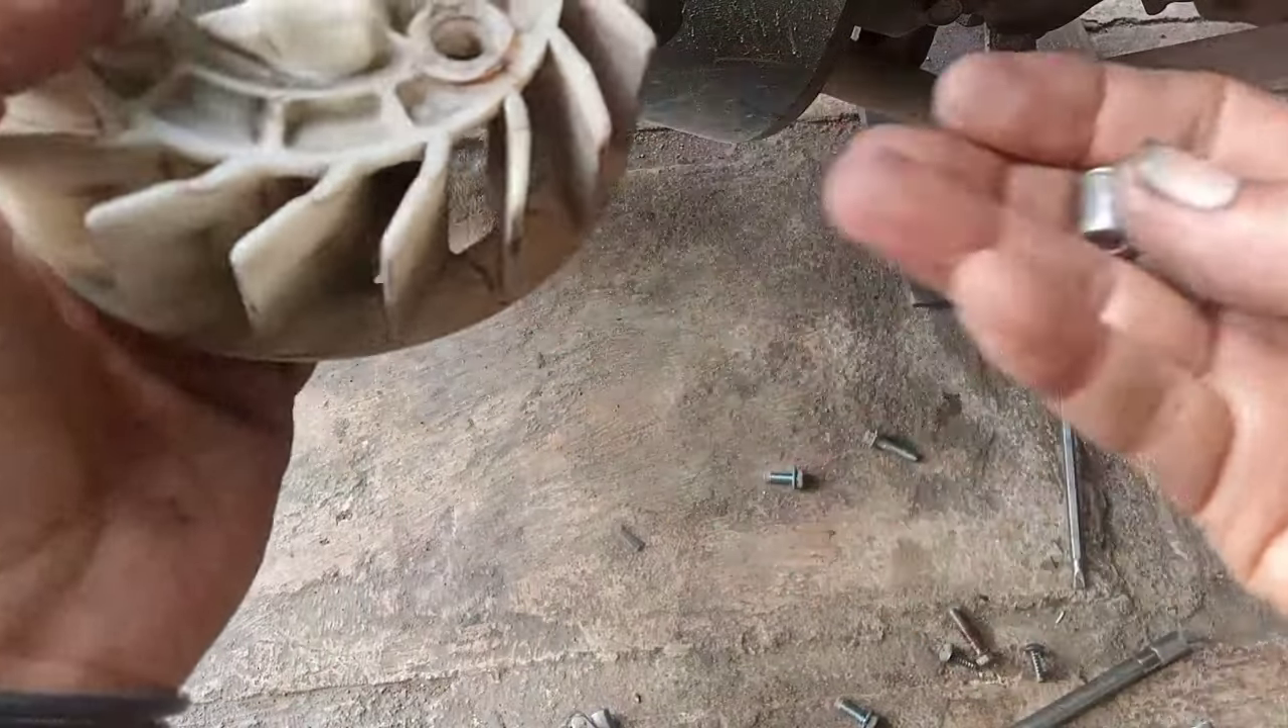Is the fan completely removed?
Yes.